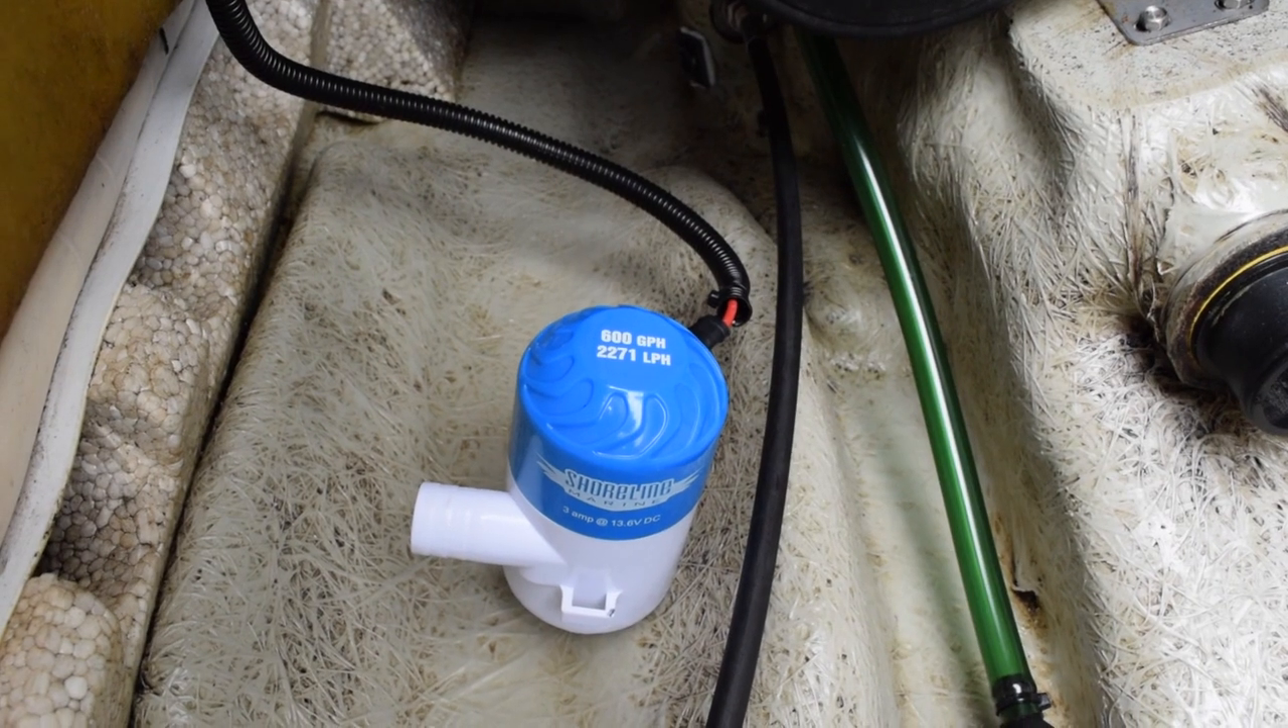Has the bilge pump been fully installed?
No.